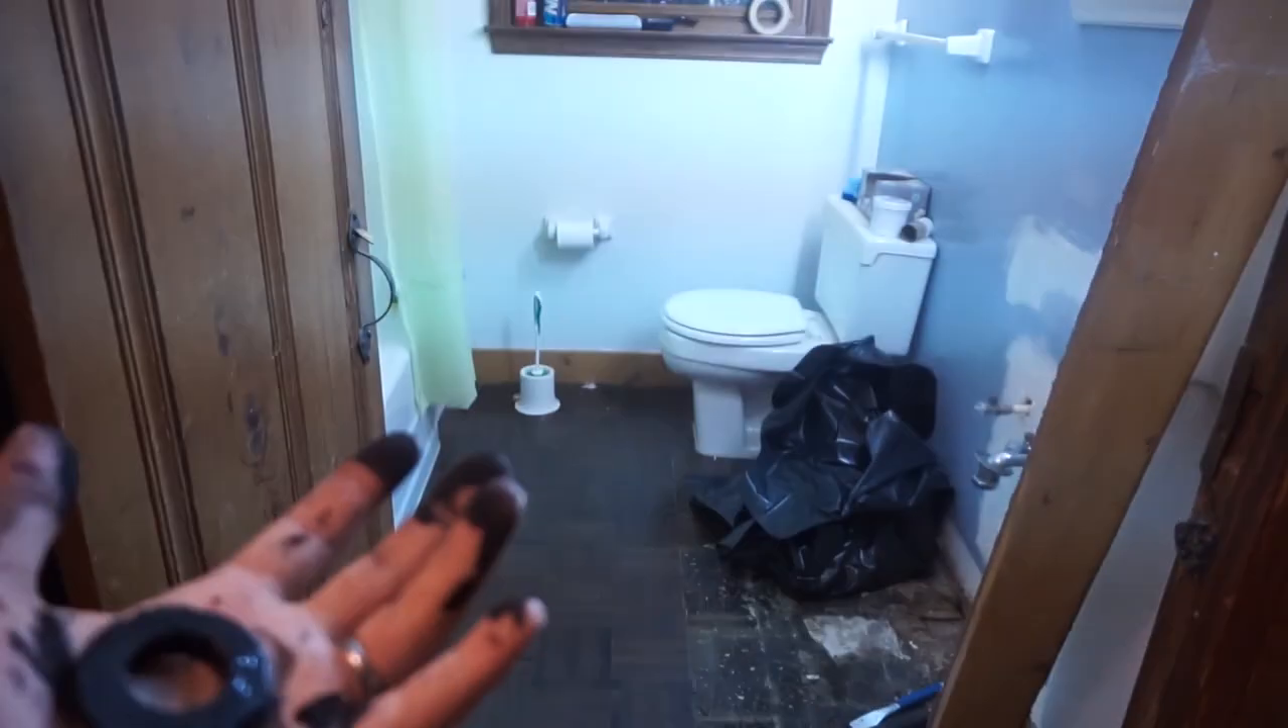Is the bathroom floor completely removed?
No.